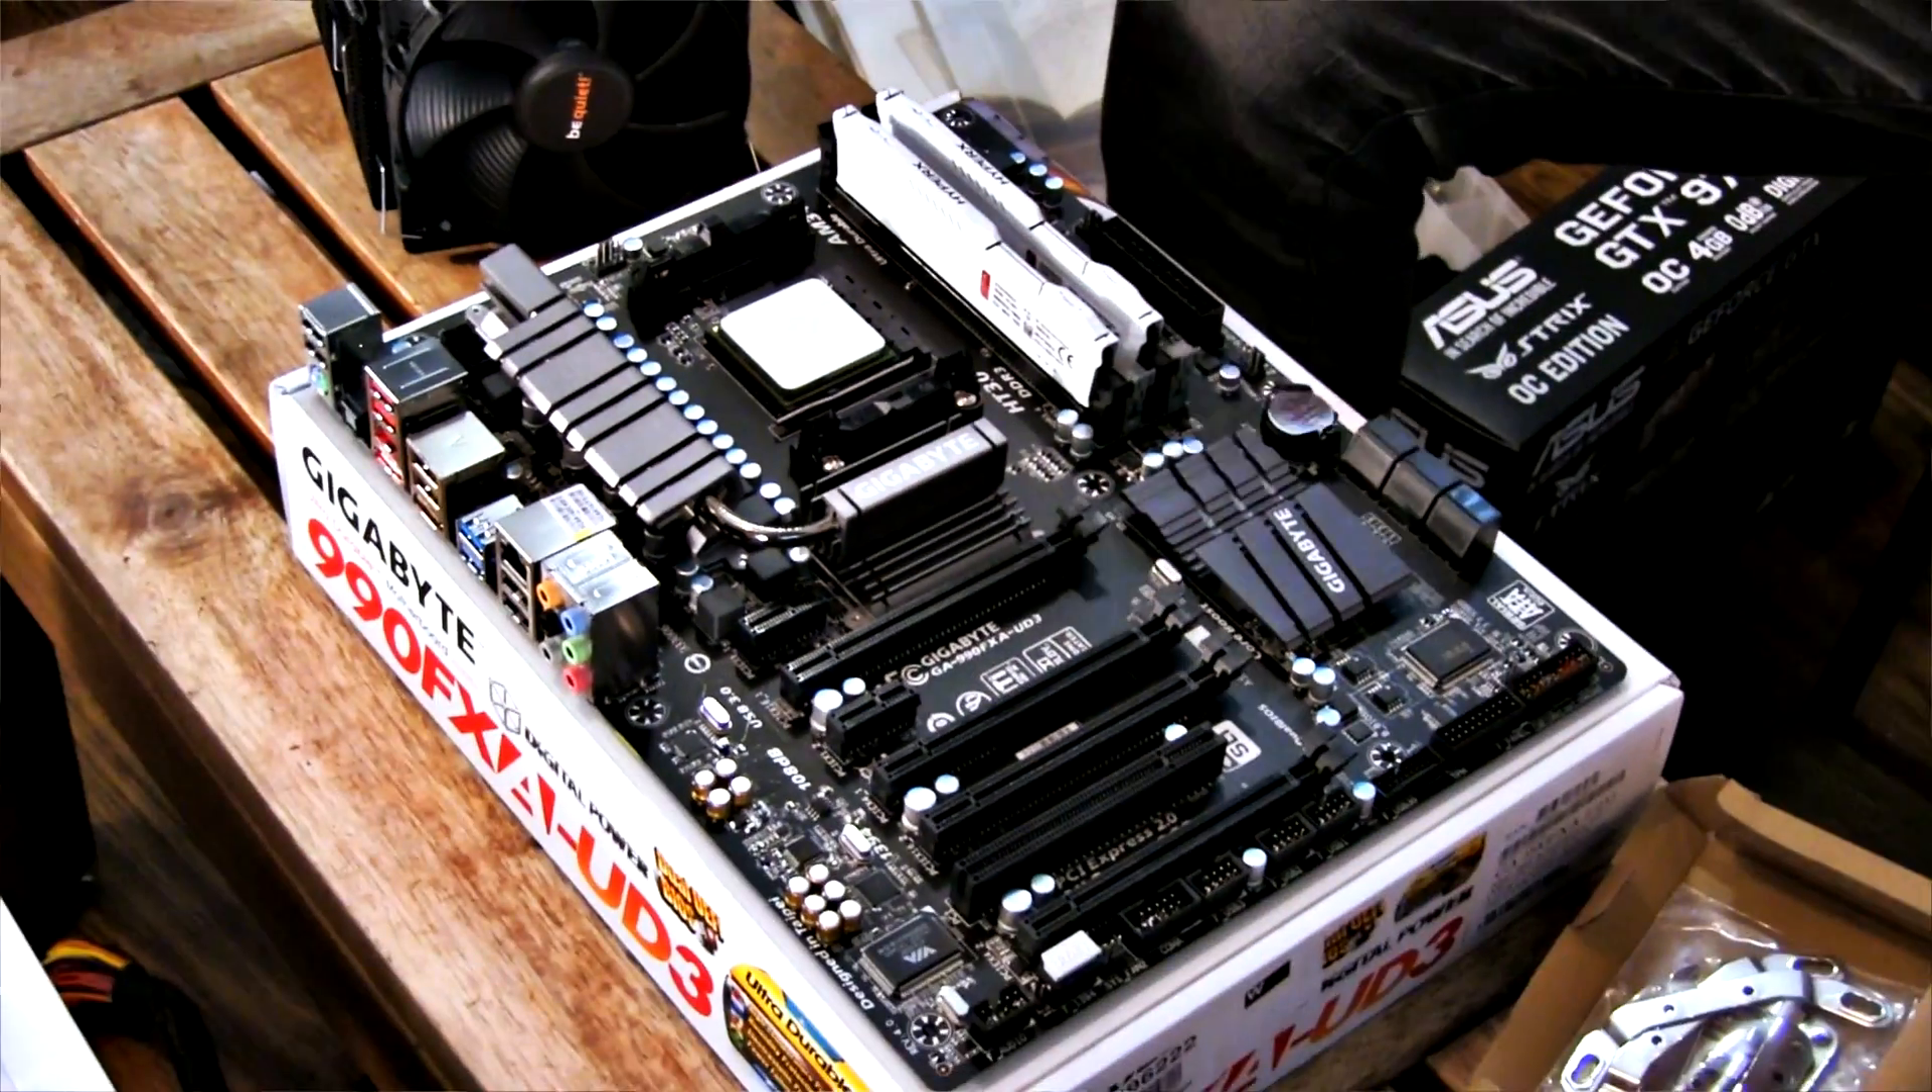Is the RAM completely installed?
Yes.